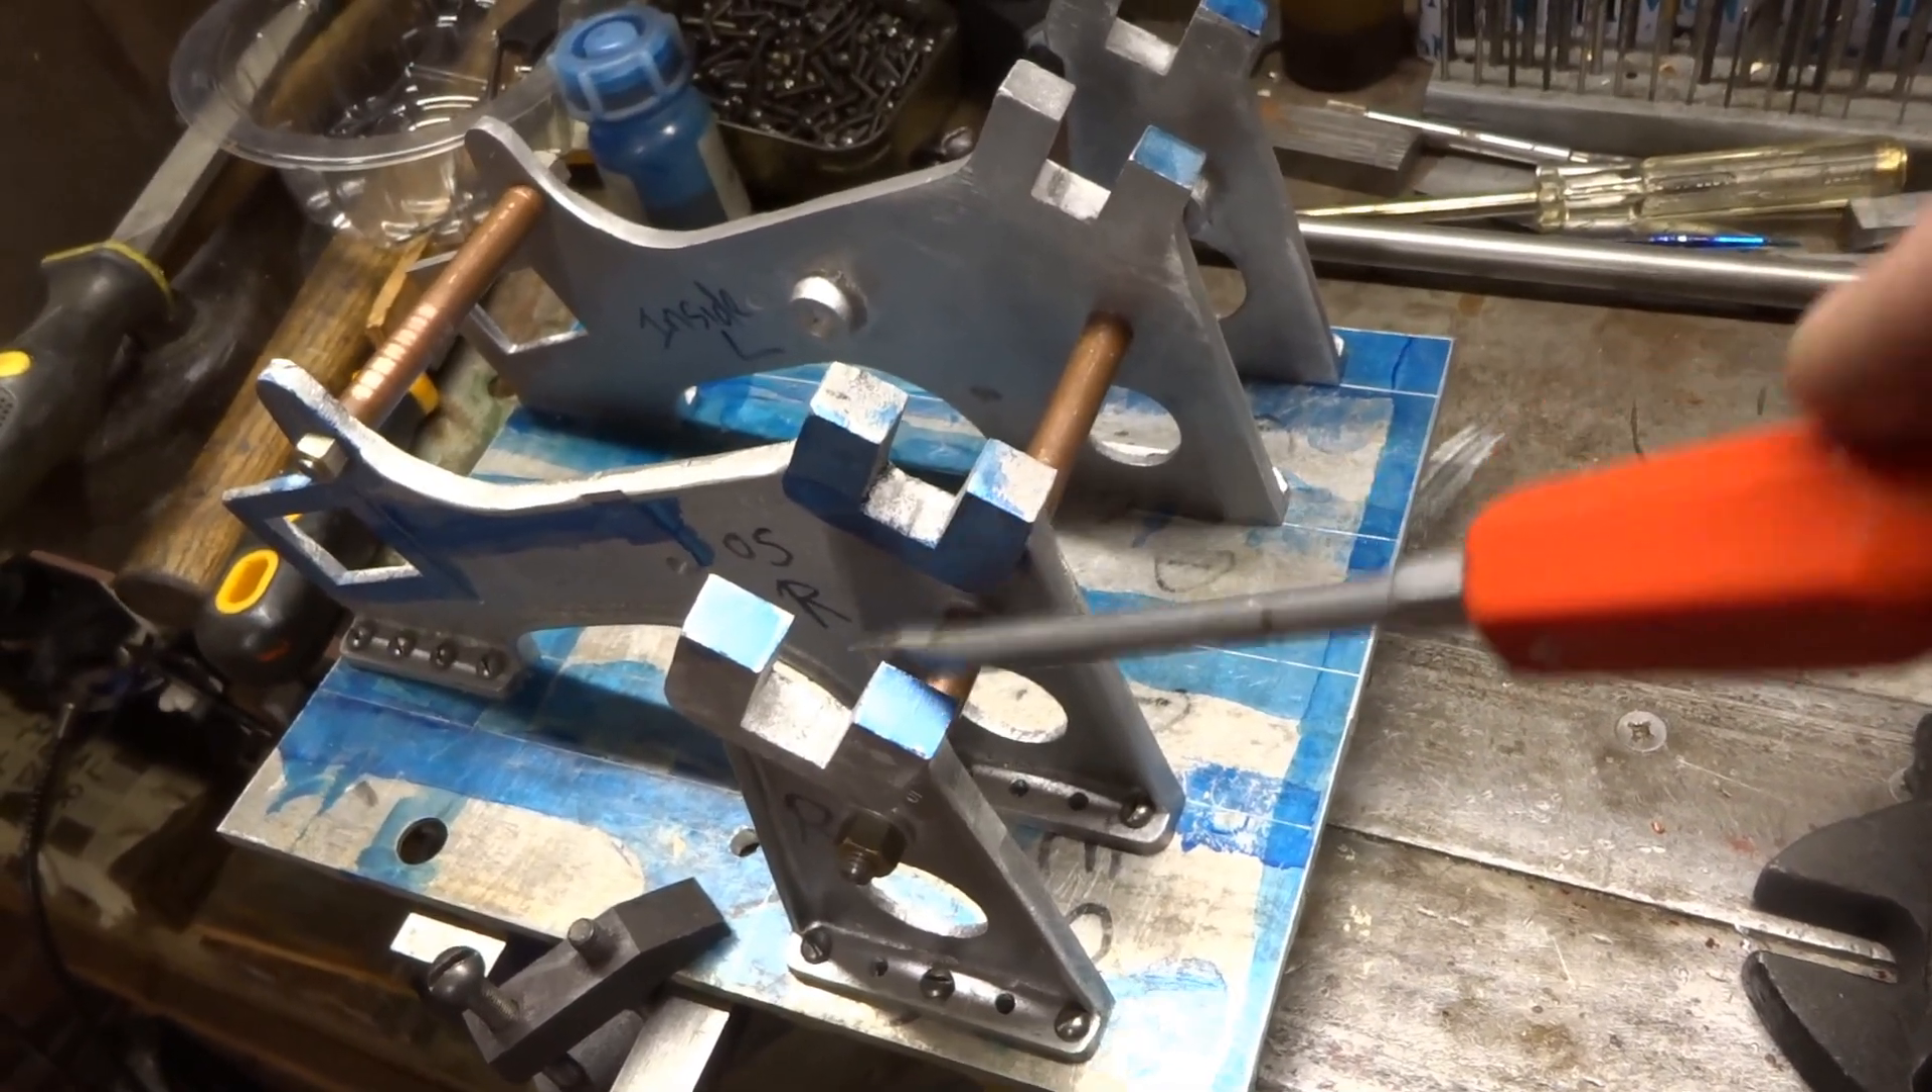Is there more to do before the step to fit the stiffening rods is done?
No.